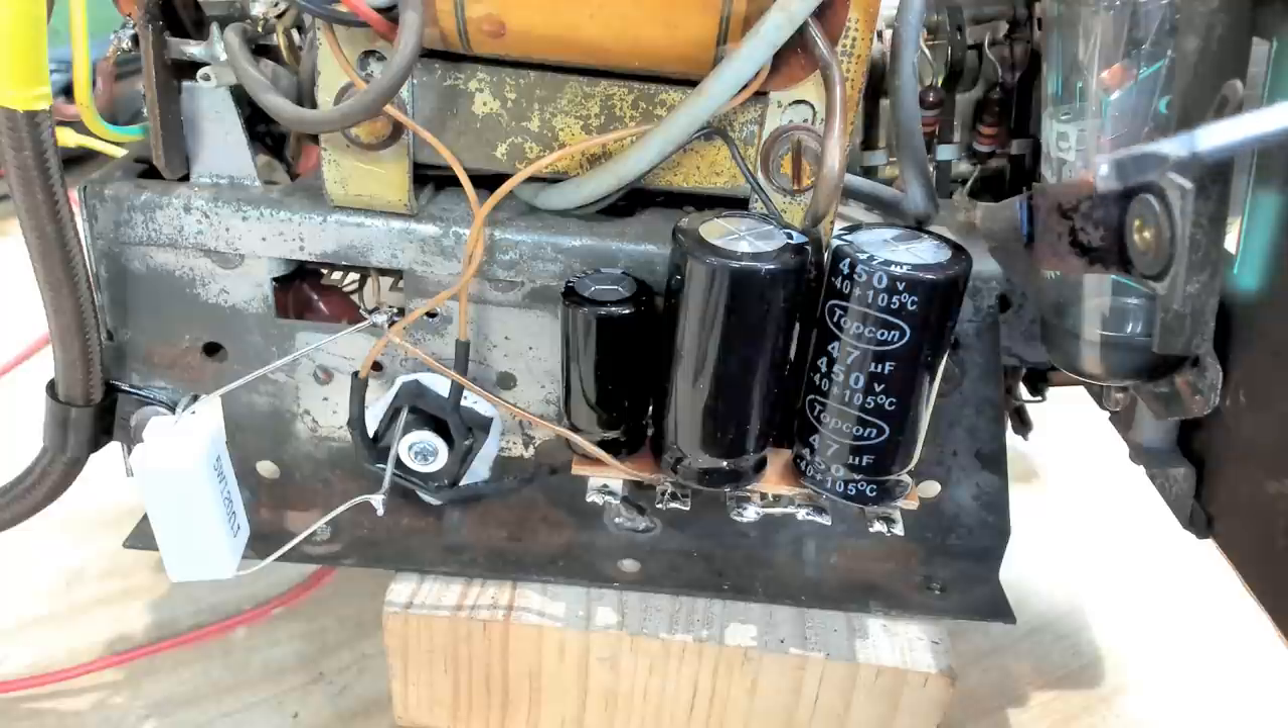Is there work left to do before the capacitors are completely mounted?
No.